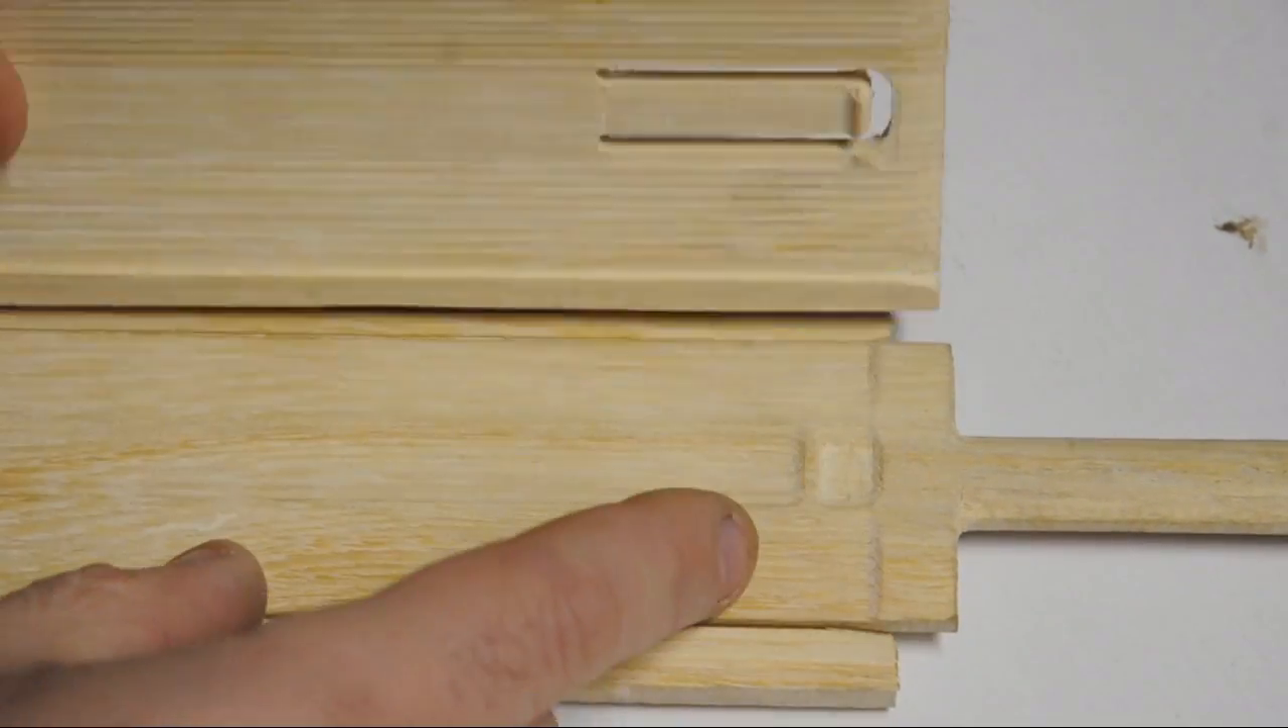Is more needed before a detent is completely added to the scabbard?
No.